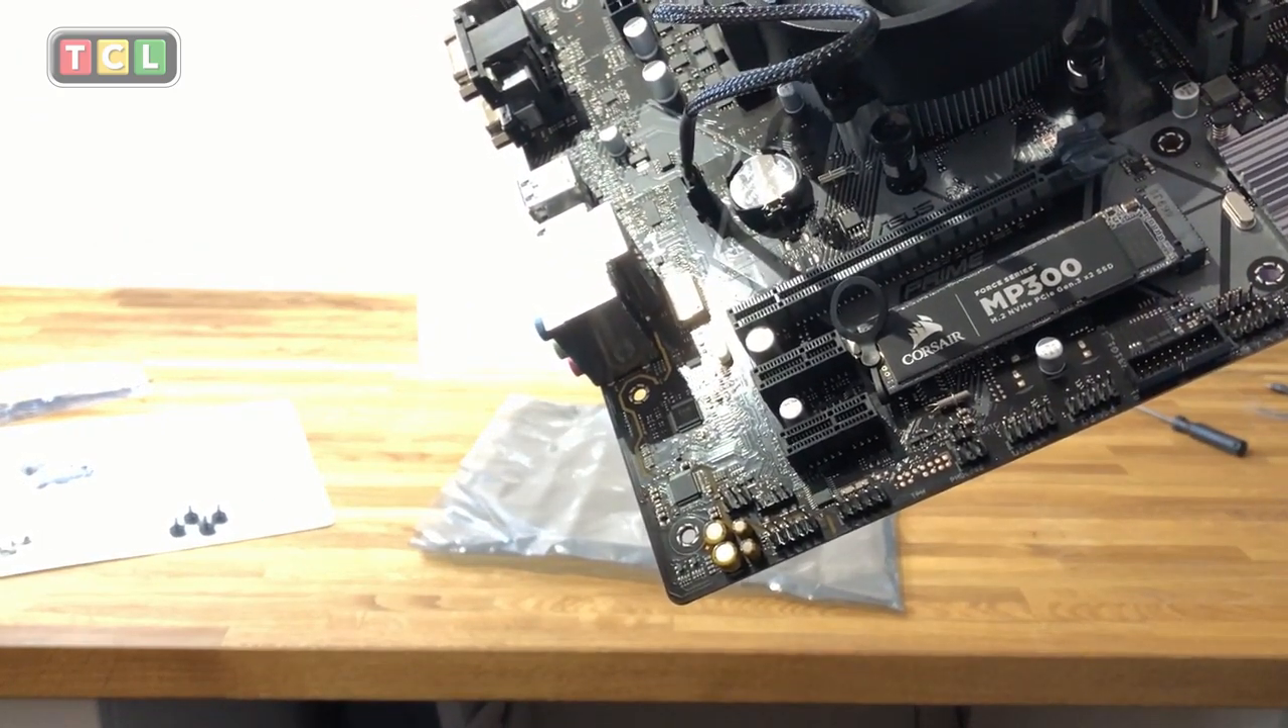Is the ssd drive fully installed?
Yes.